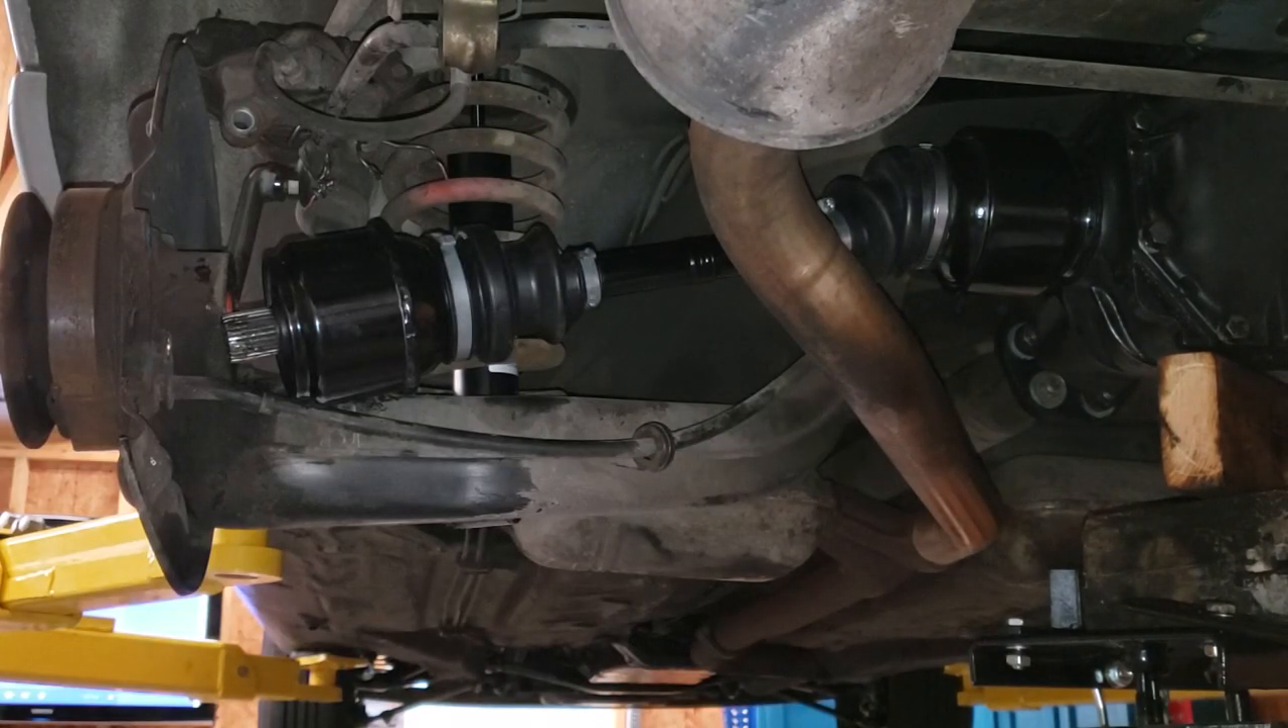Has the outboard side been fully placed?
No.